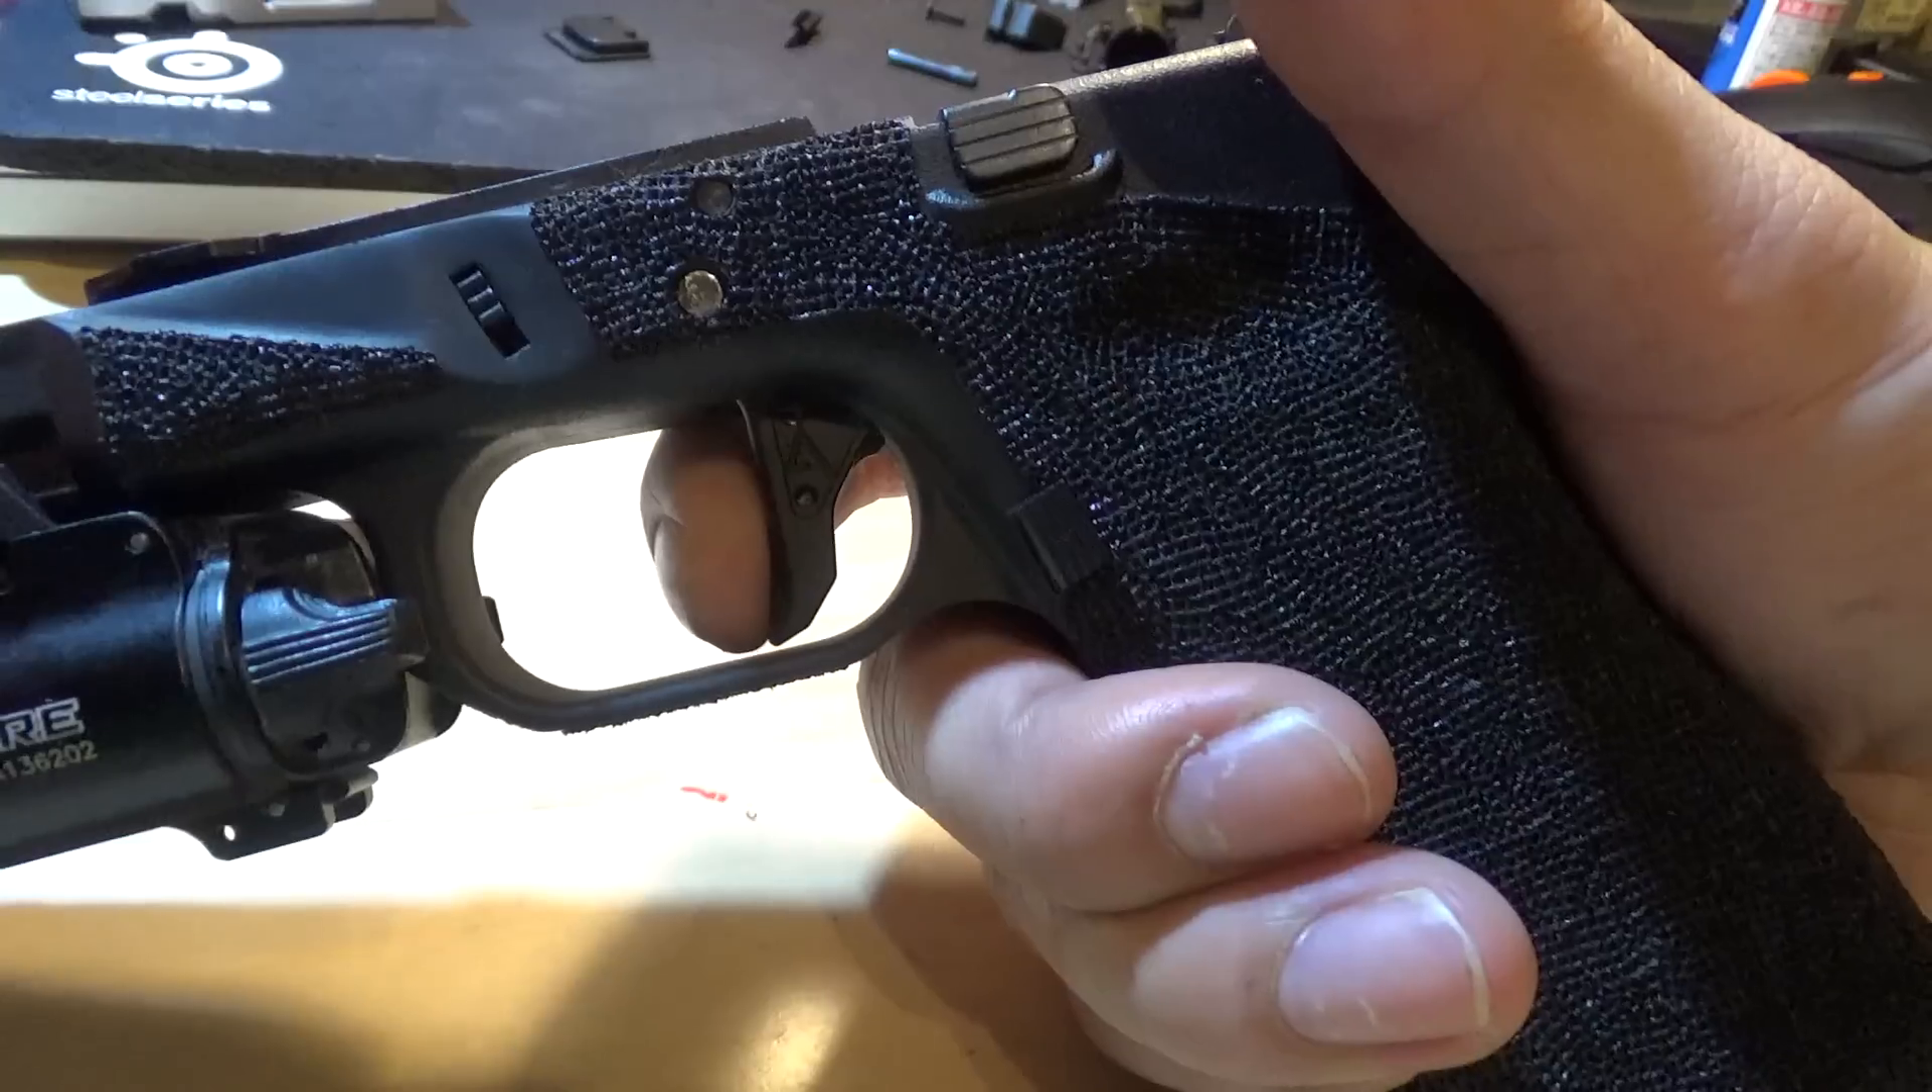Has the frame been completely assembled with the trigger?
Yes.